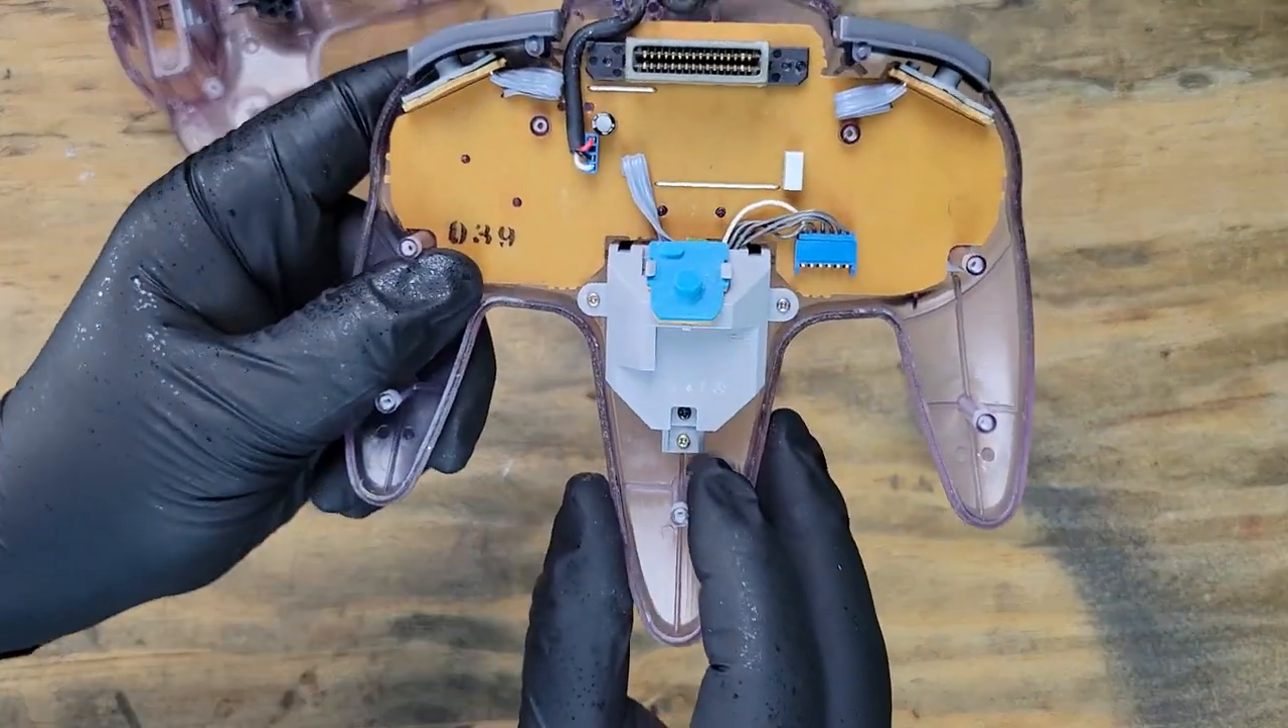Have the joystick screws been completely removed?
No.